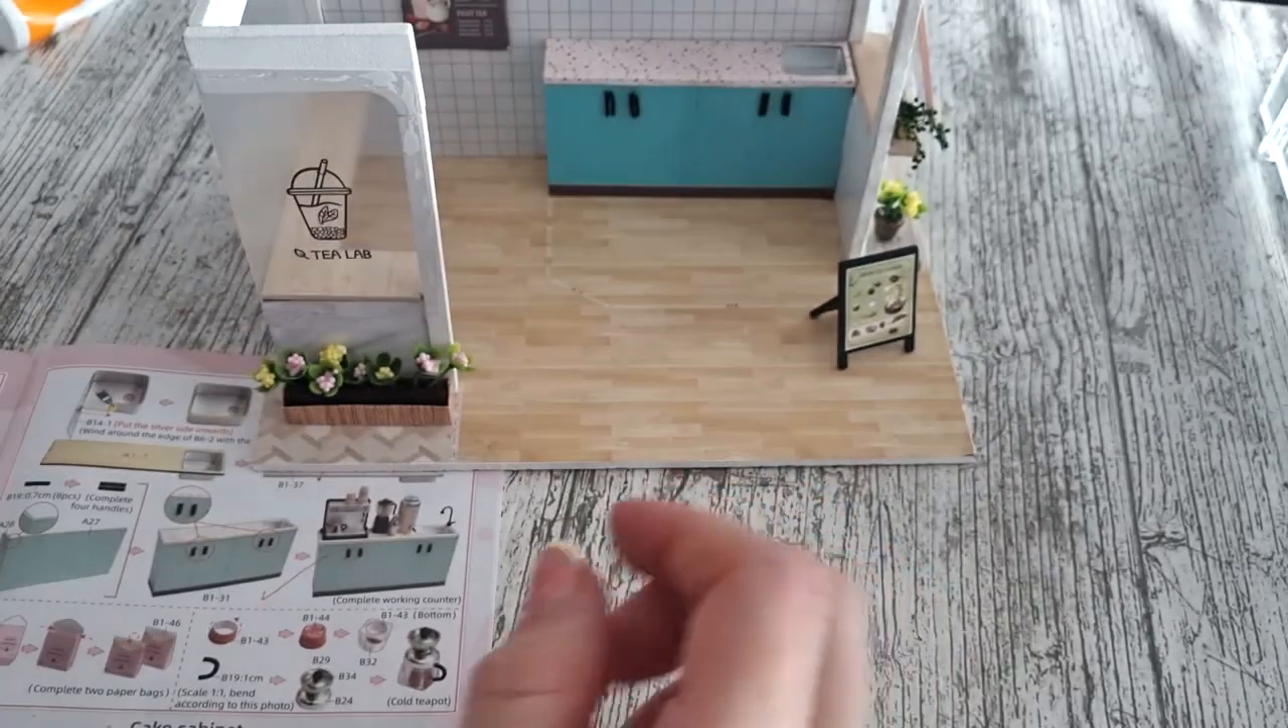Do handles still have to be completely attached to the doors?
No.